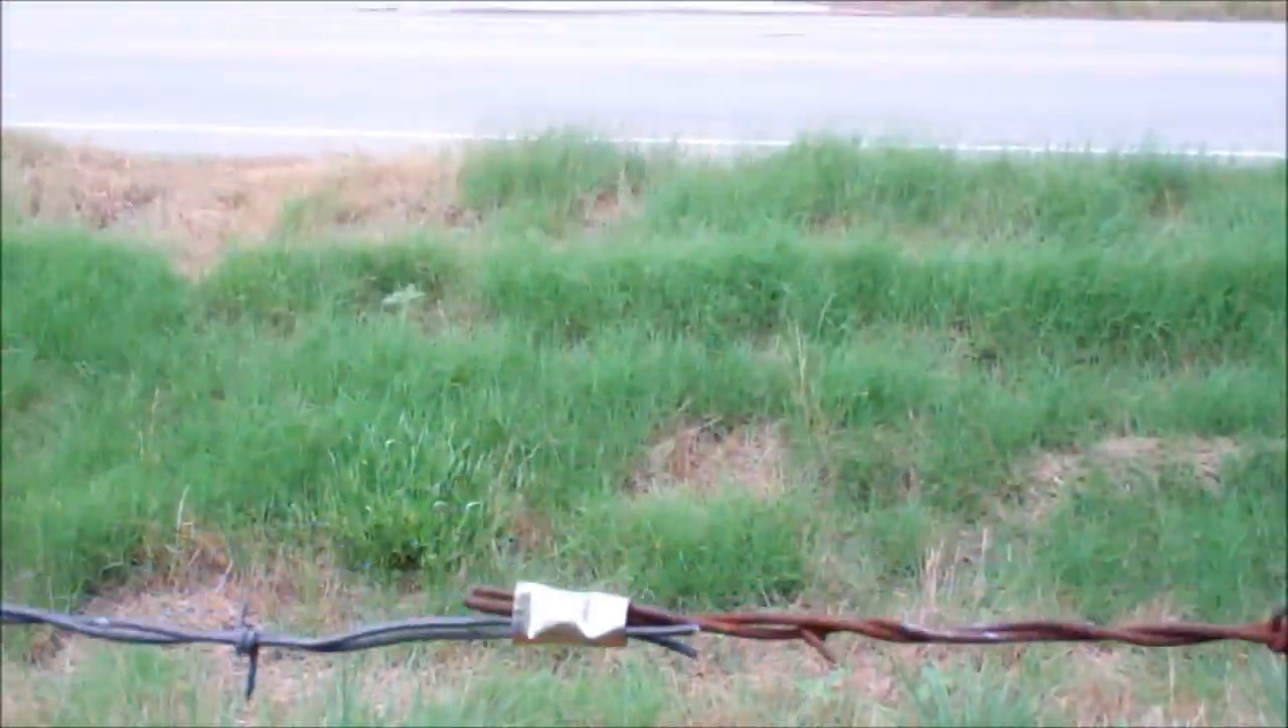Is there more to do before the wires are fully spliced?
No.